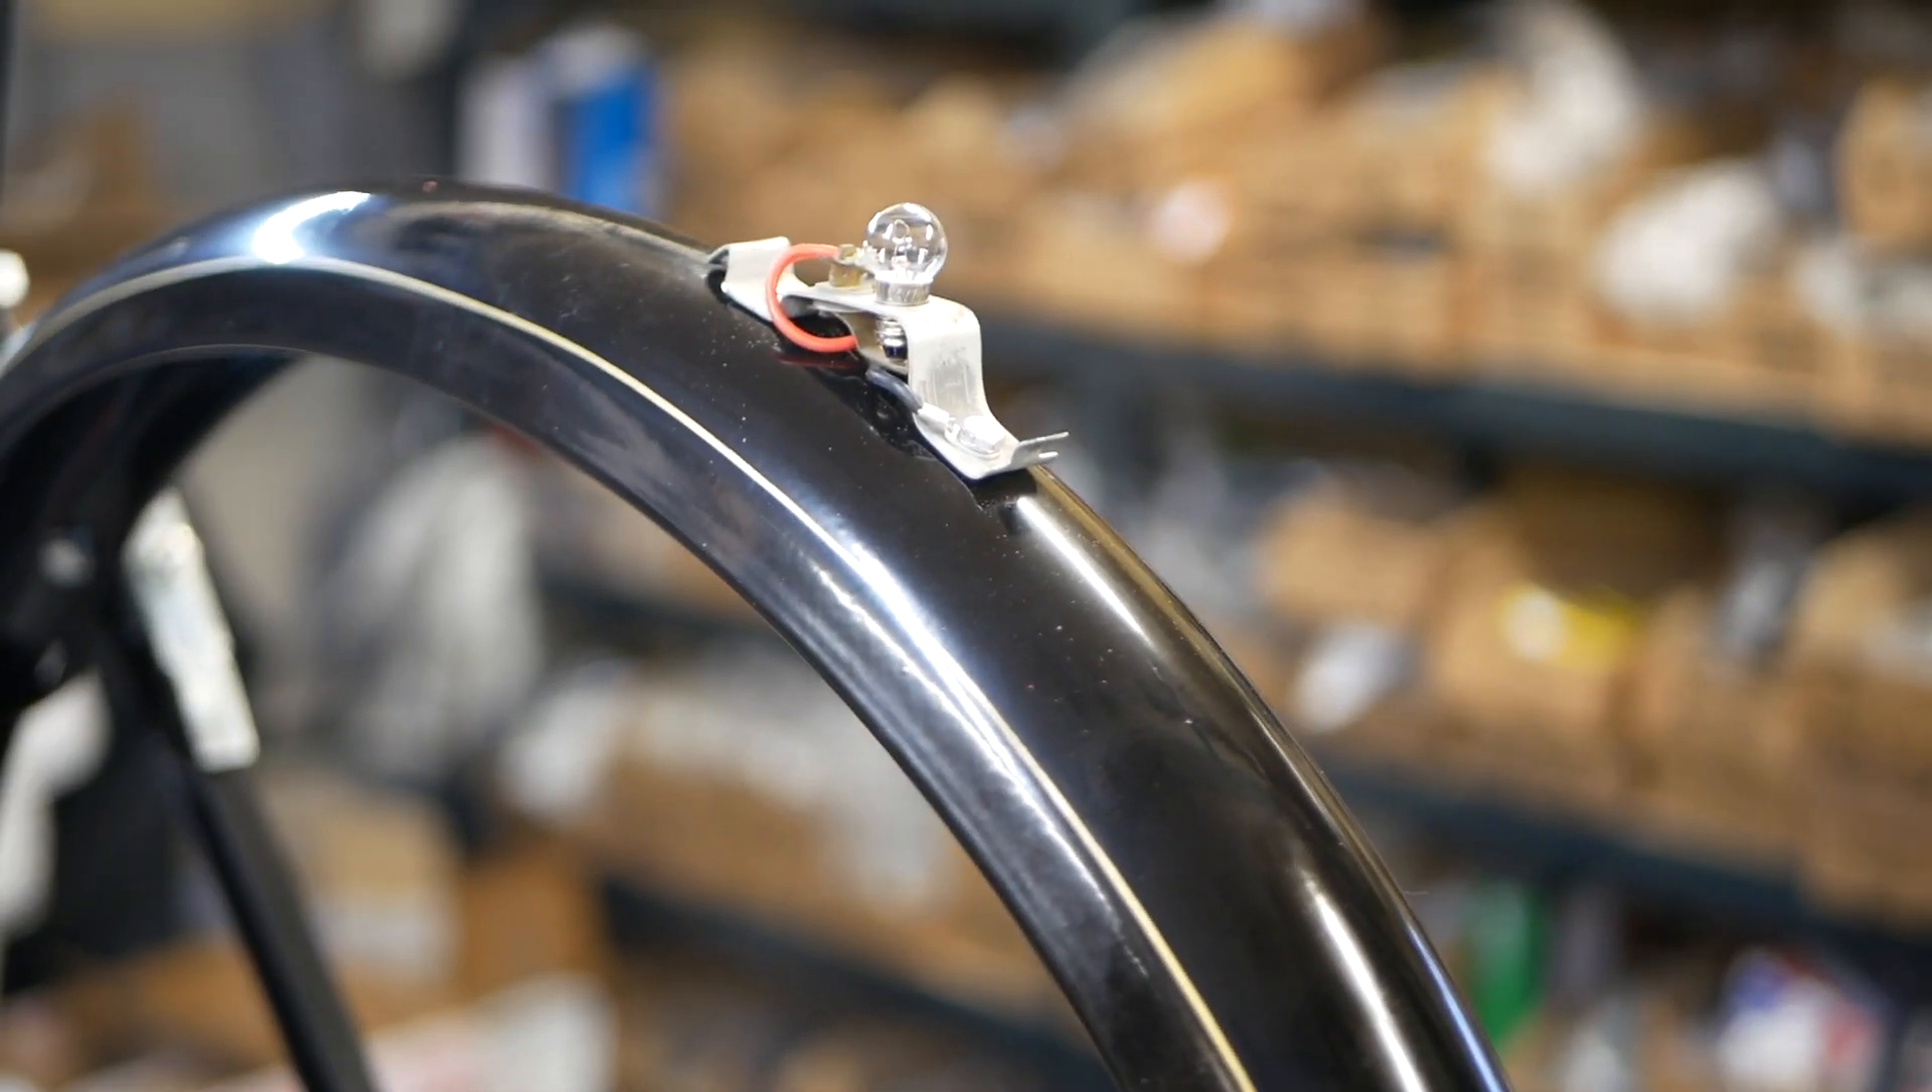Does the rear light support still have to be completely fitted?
No.